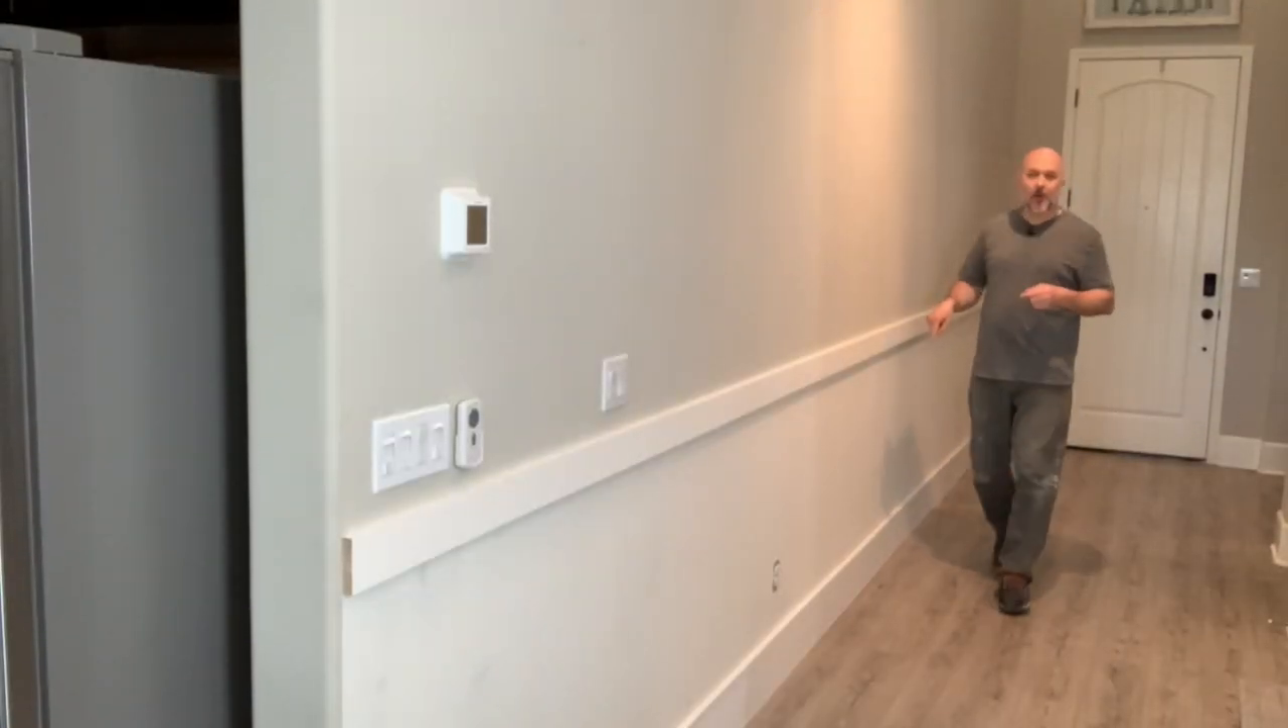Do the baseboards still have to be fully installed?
No.